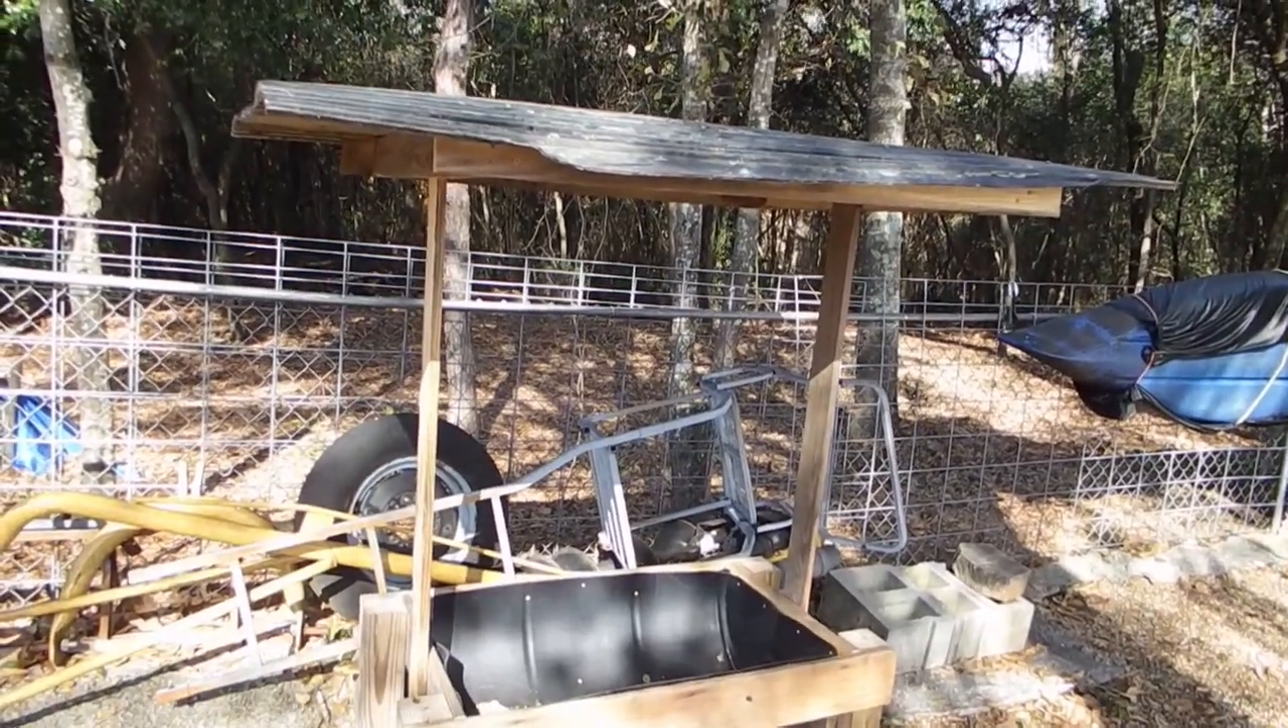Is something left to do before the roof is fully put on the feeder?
No.